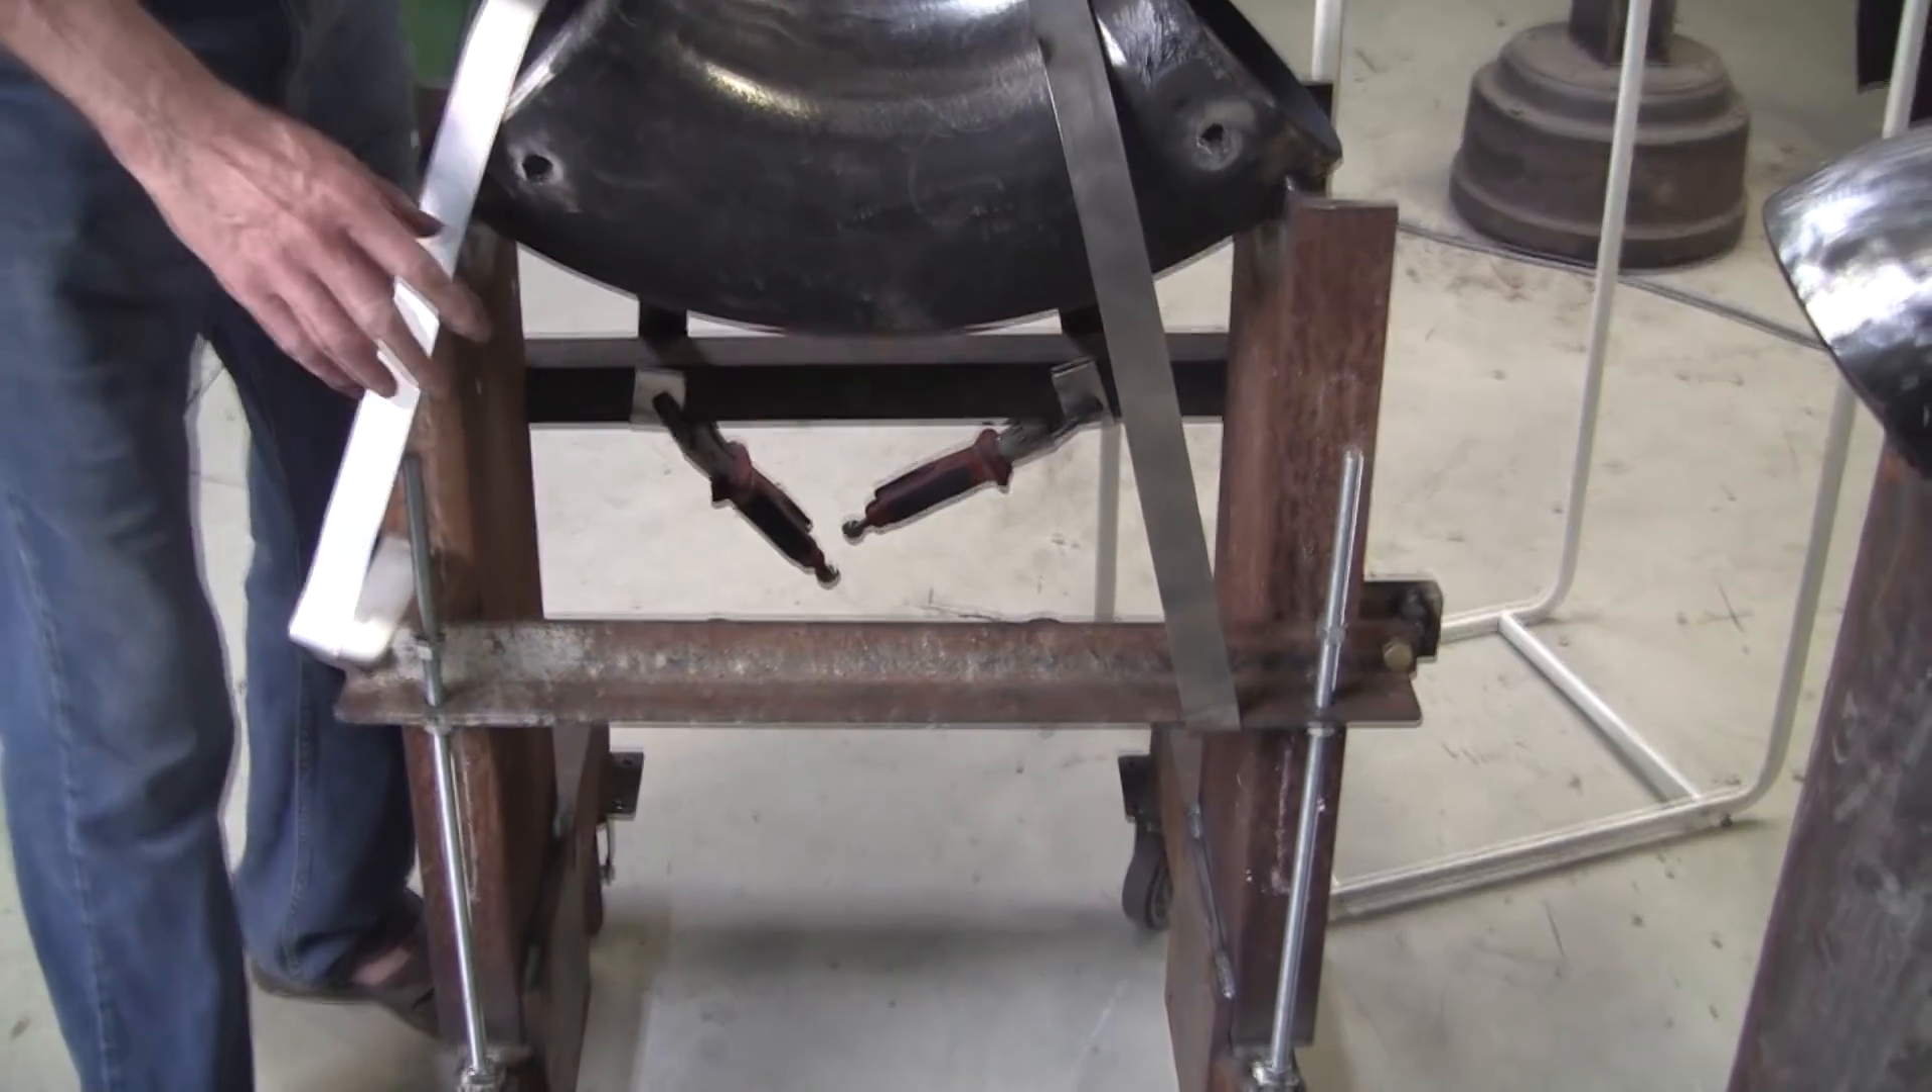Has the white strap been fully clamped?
No.